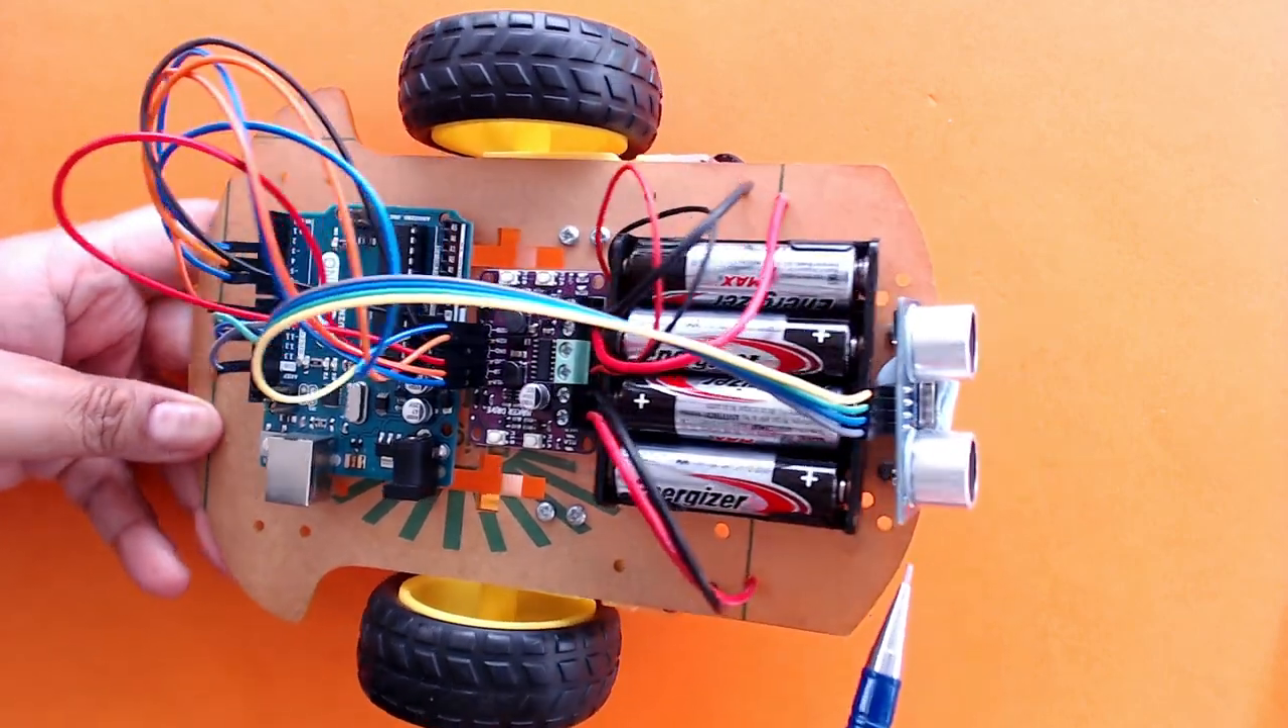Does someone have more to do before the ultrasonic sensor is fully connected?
No.